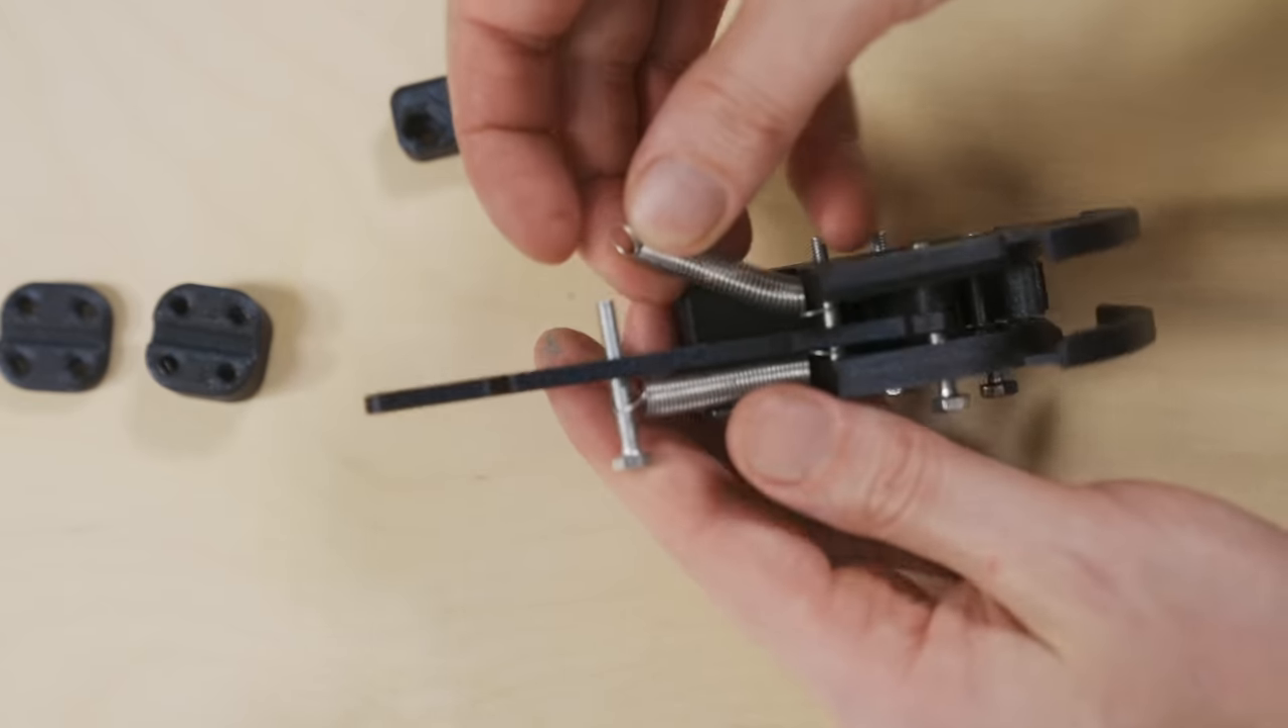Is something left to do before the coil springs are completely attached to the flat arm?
Yes.